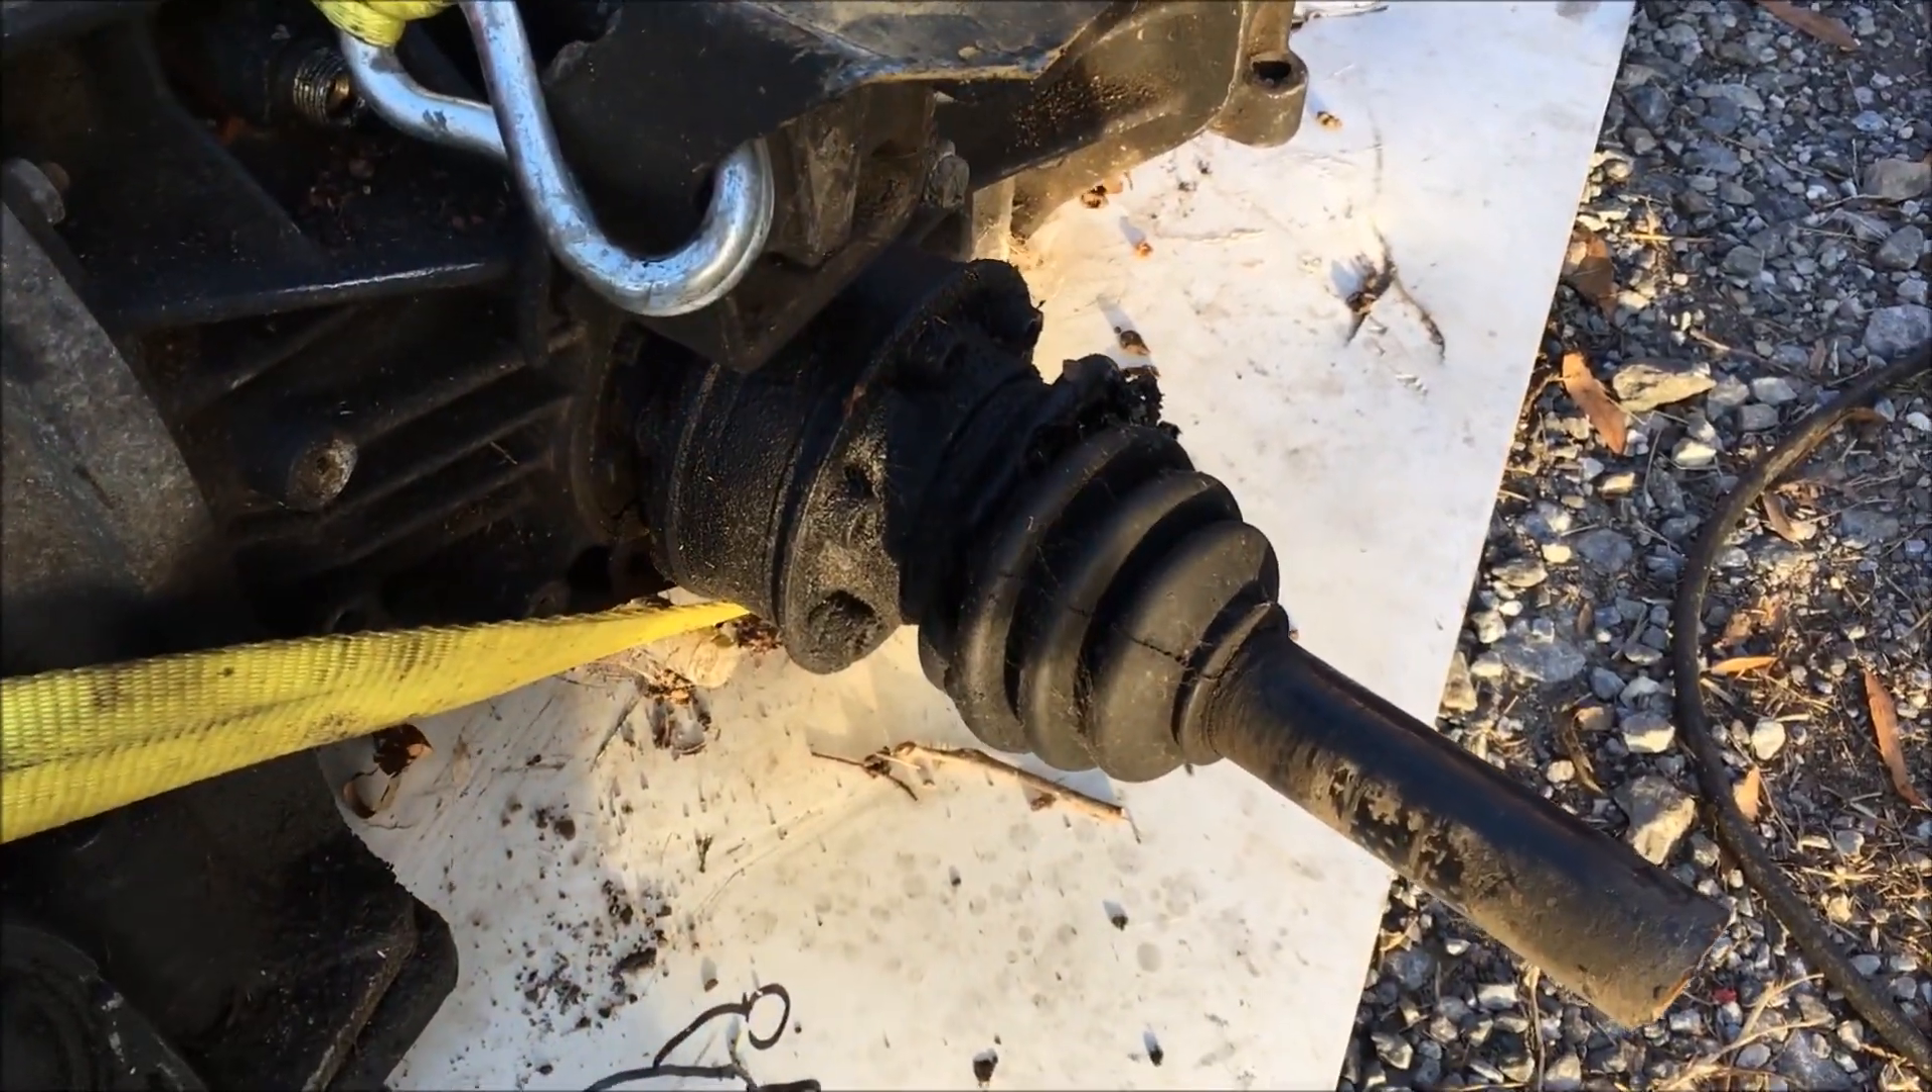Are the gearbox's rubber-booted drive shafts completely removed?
No.